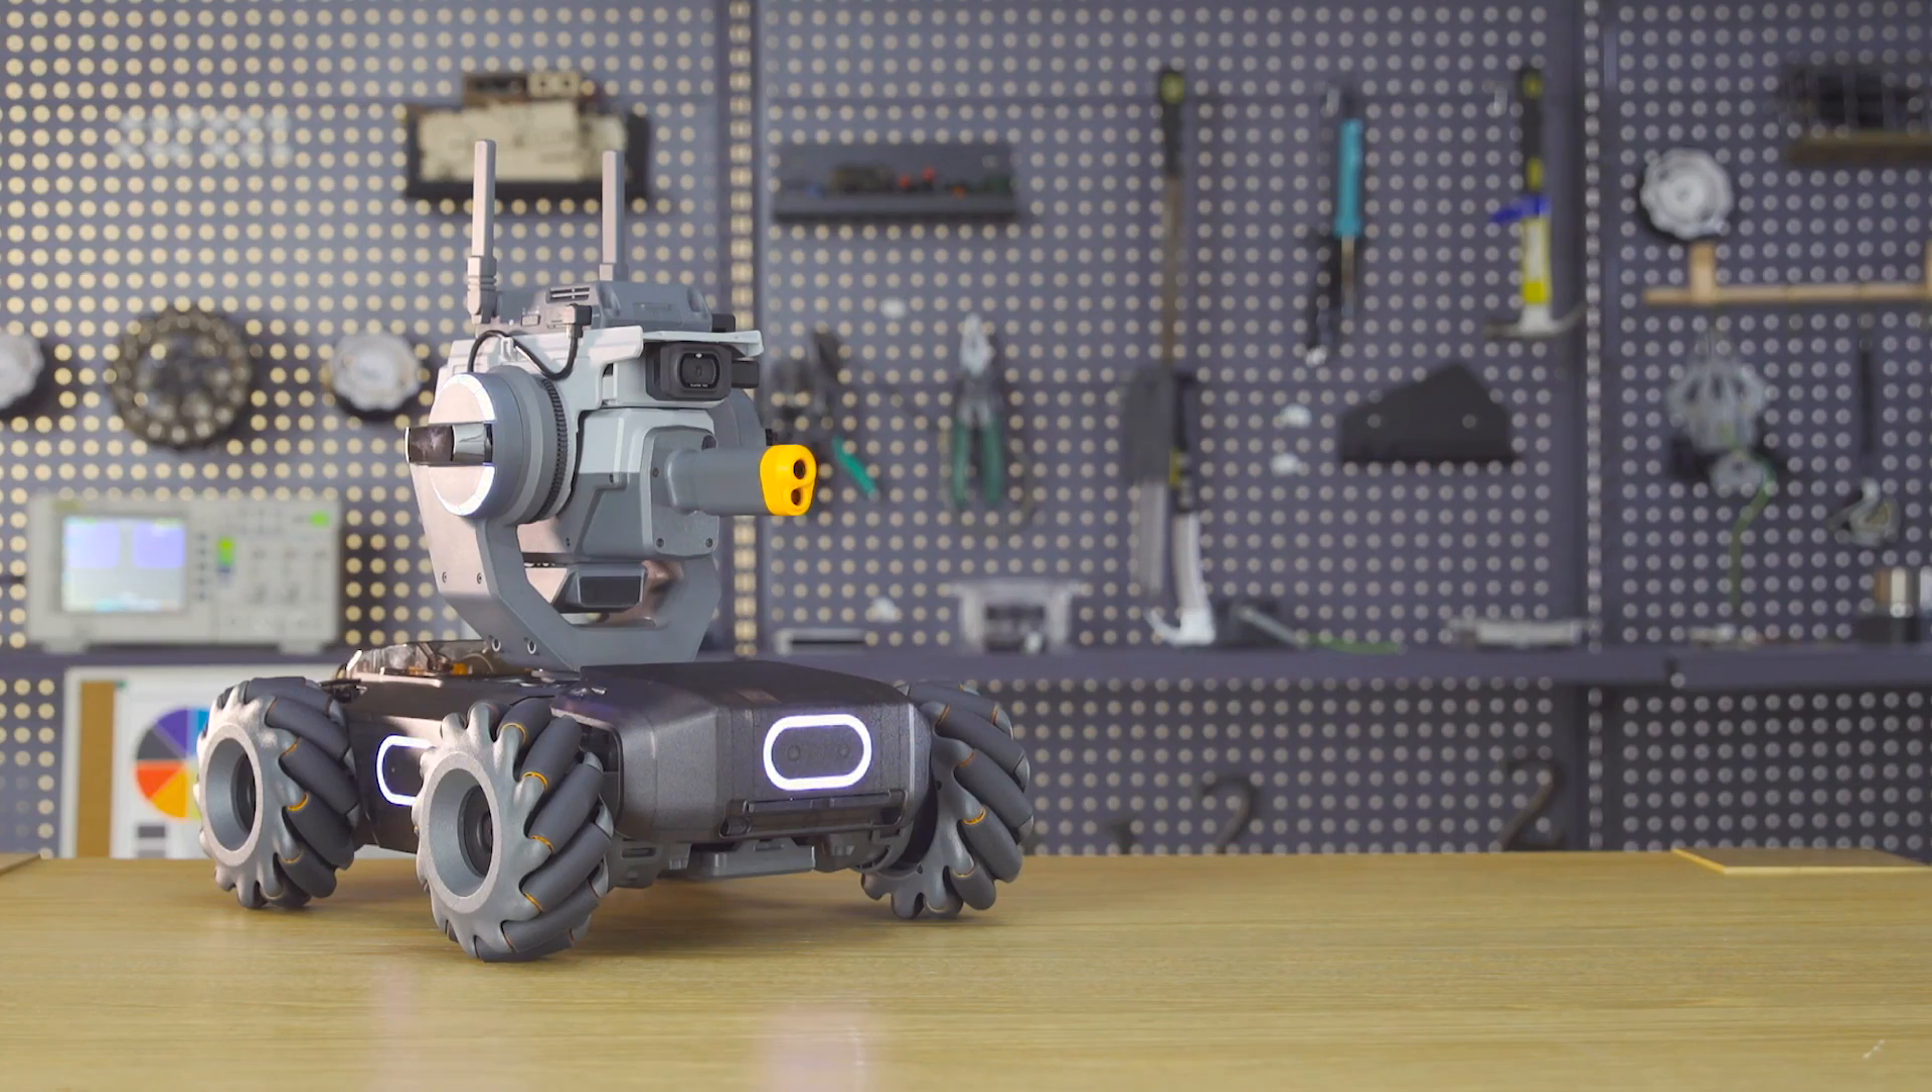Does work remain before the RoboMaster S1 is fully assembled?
No.